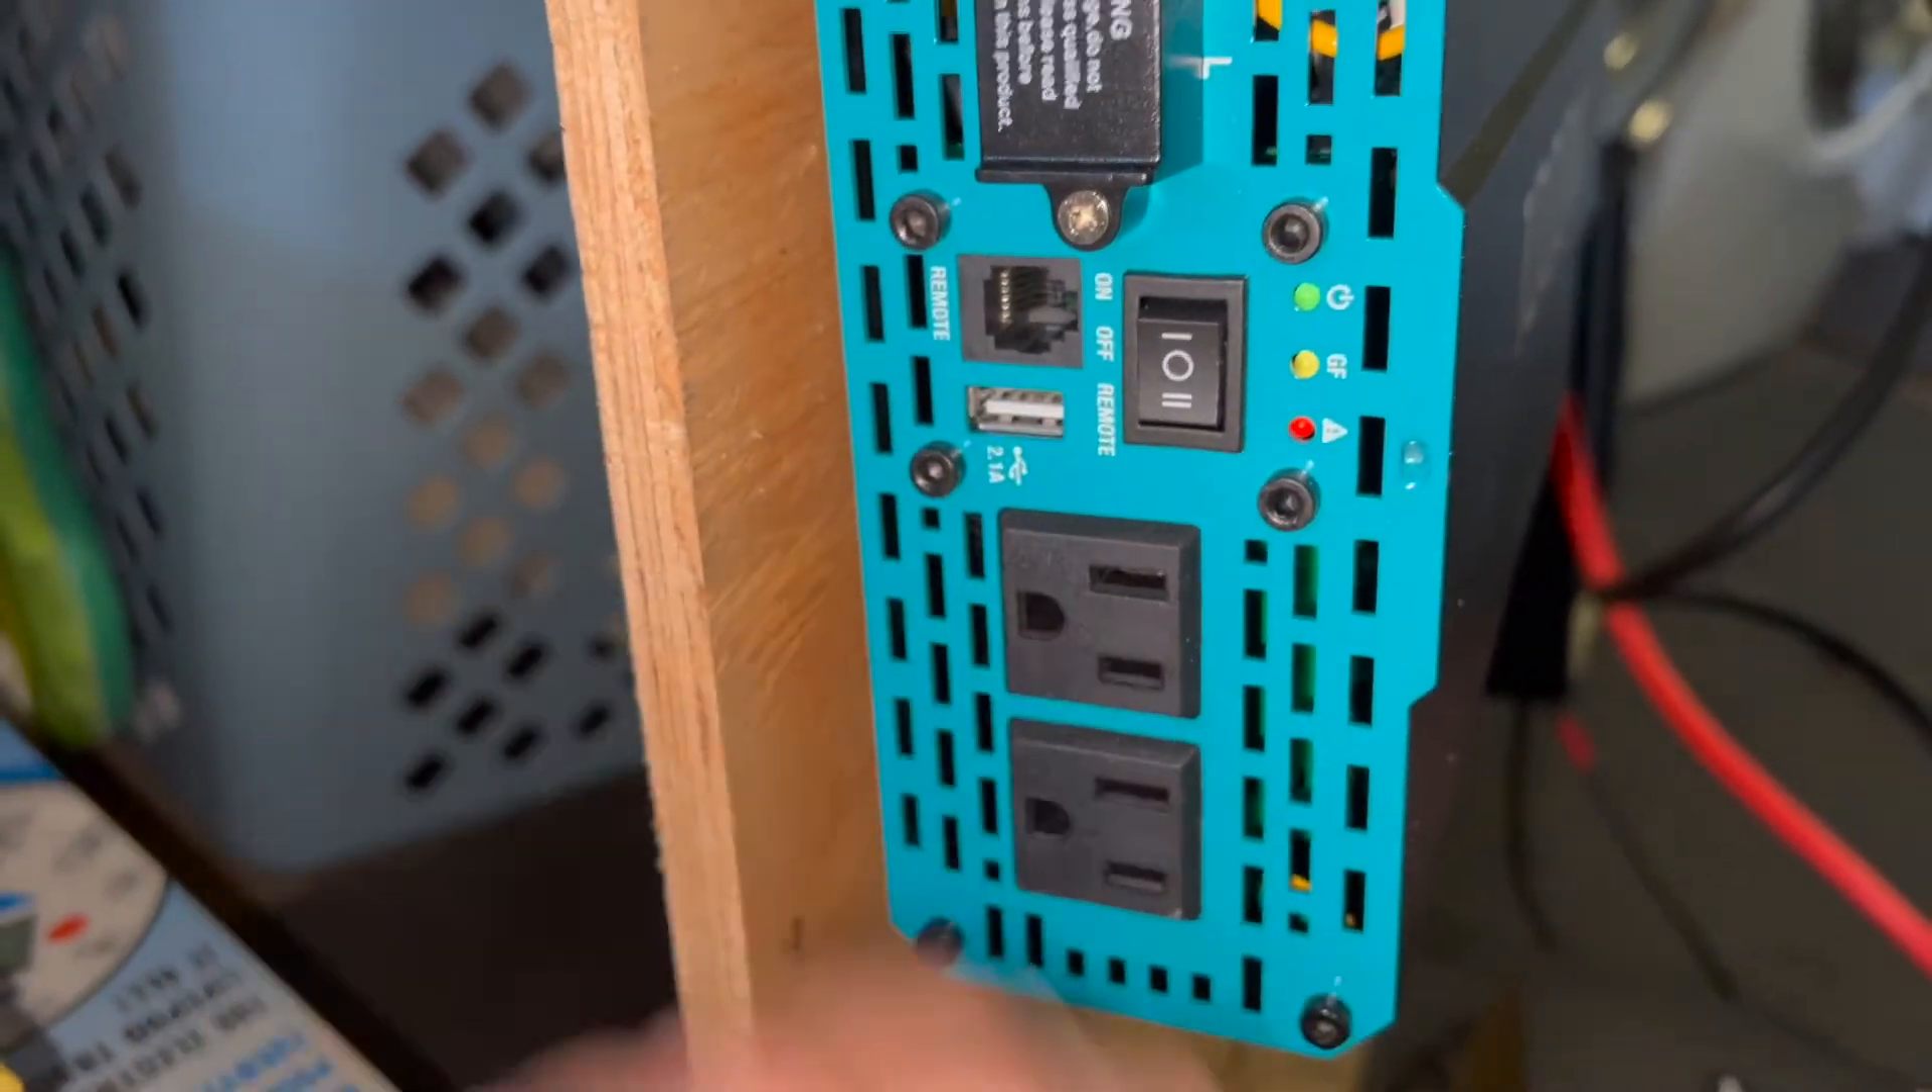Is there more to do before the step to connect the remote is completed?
Yes.